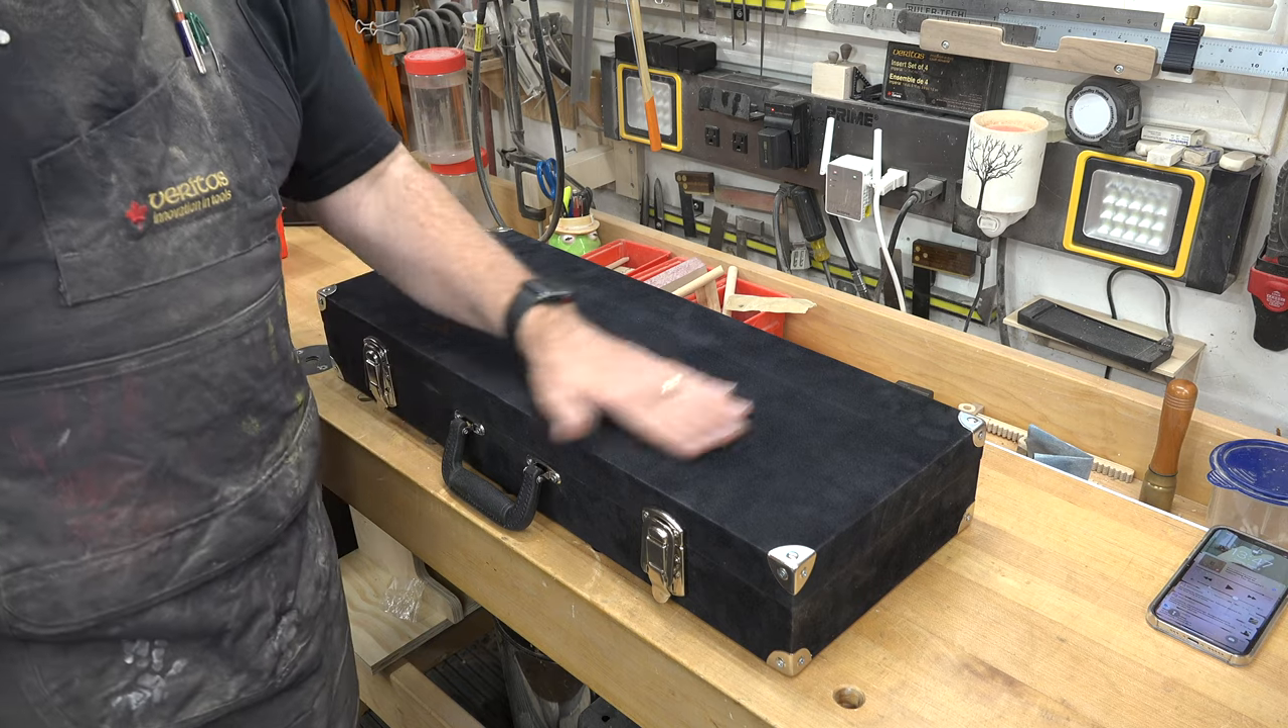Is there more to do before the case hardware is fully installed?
No.